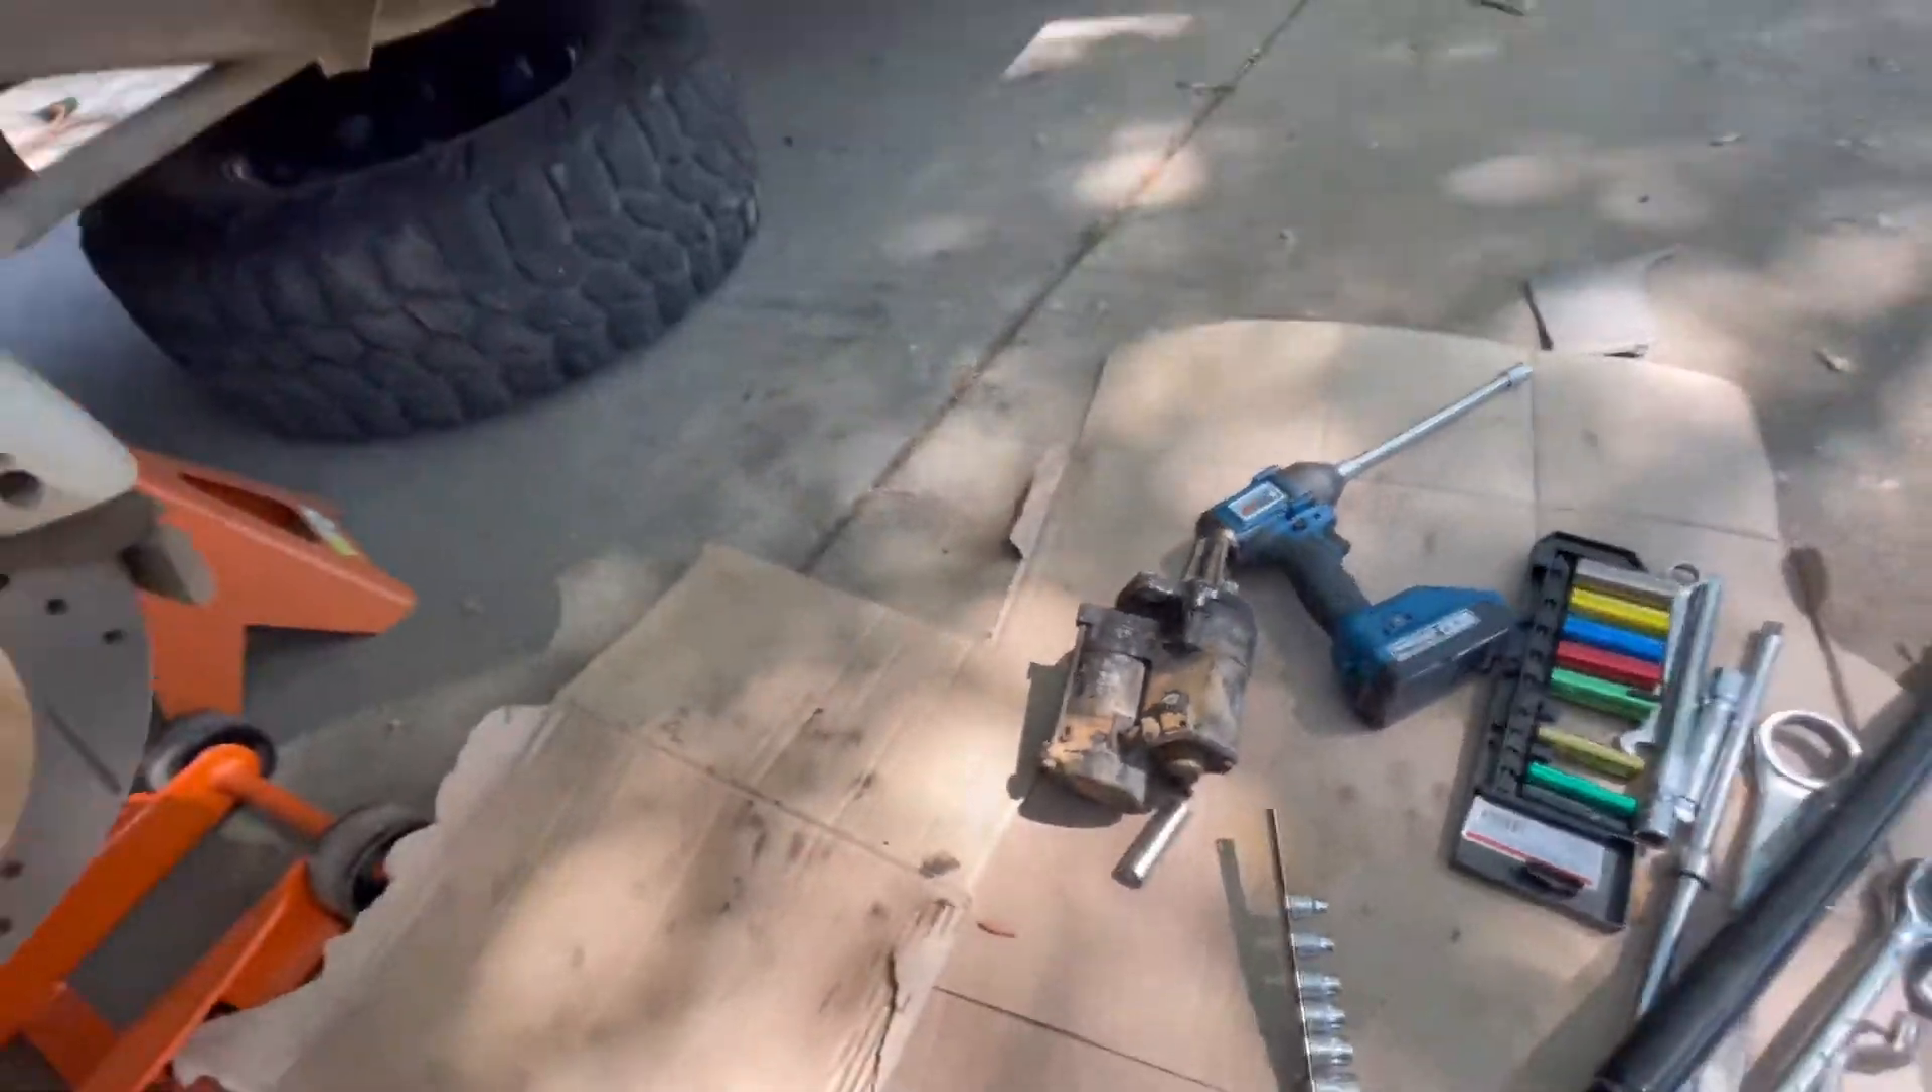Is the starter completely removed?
Yes.